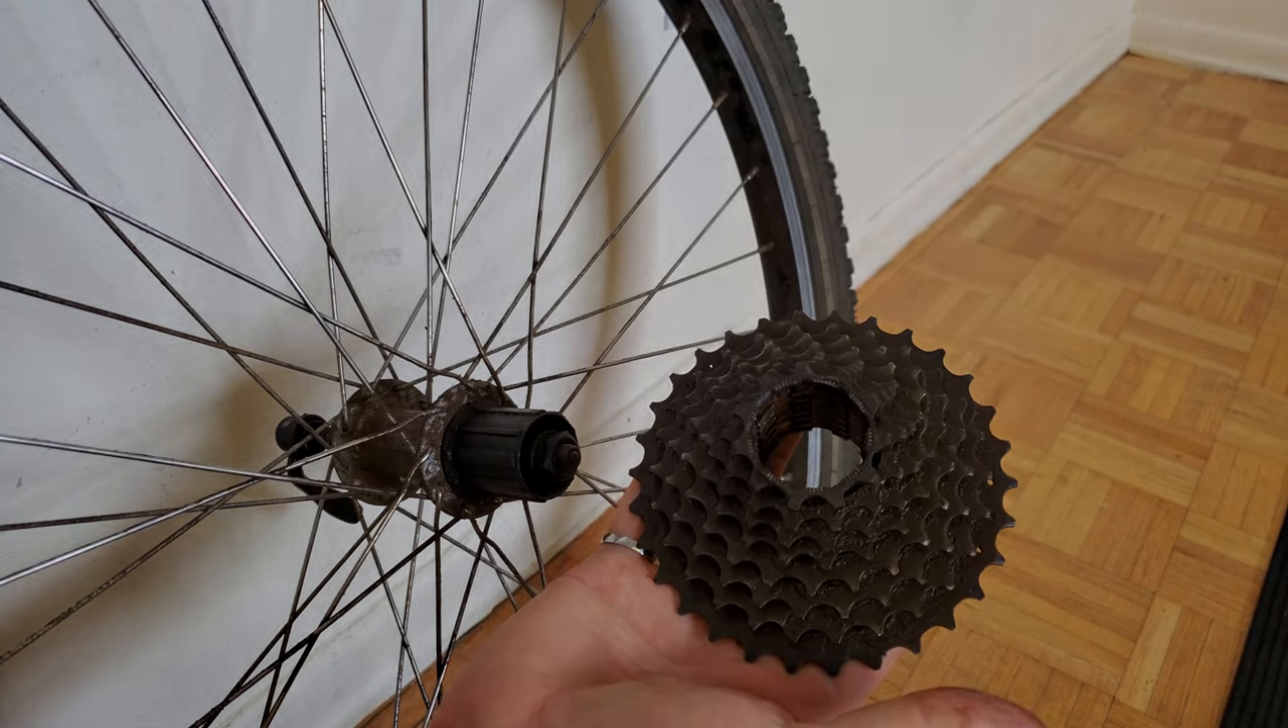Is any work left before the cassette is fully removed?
No.